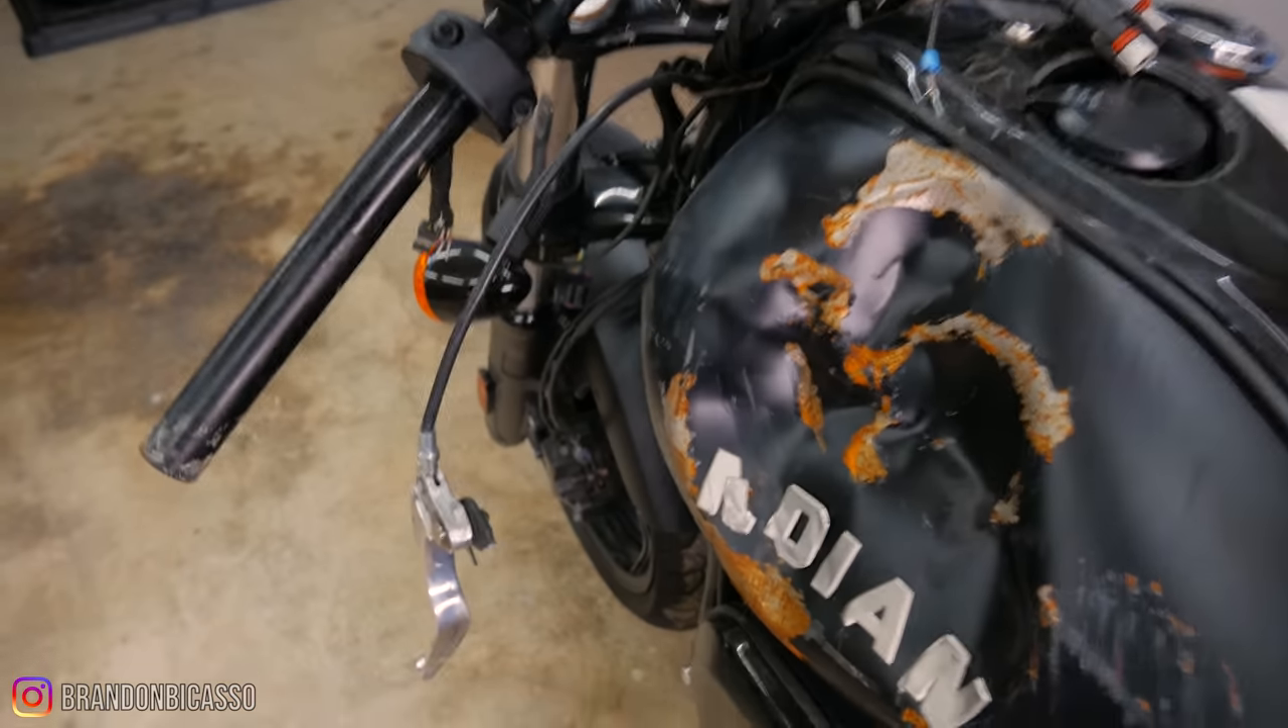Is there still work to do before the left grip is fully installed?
Yes.